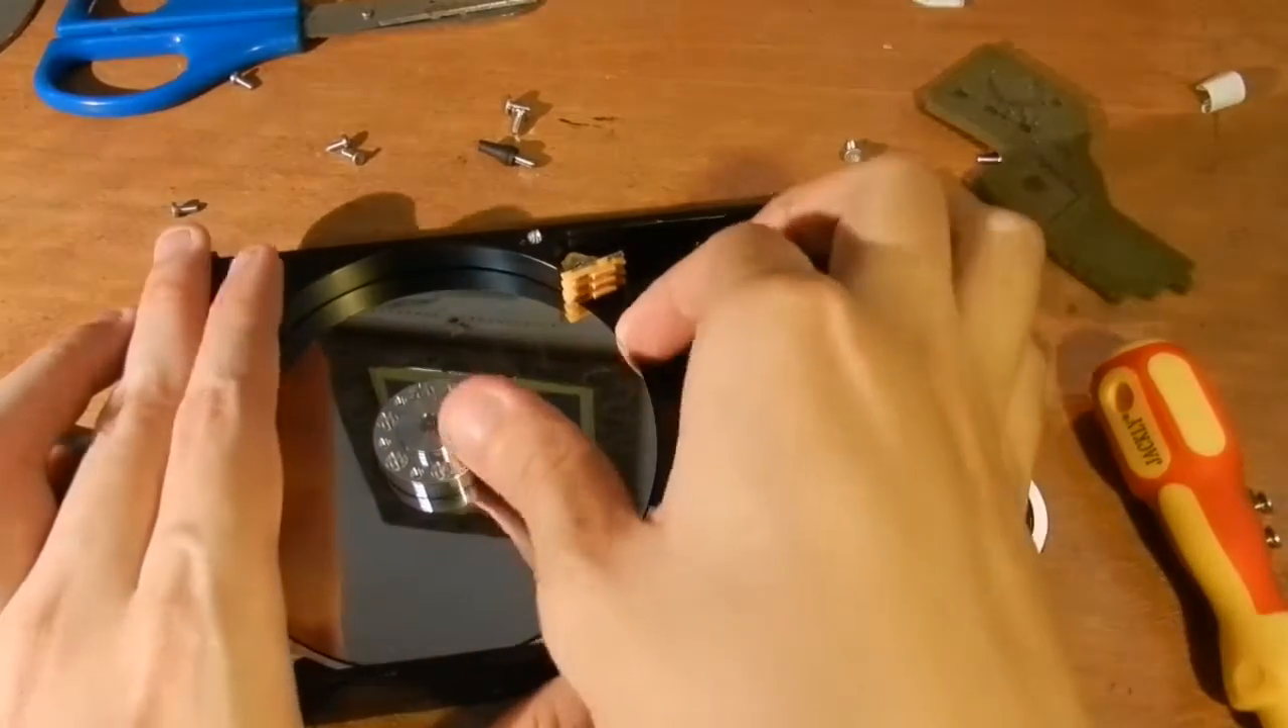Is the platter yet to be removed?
Yes.